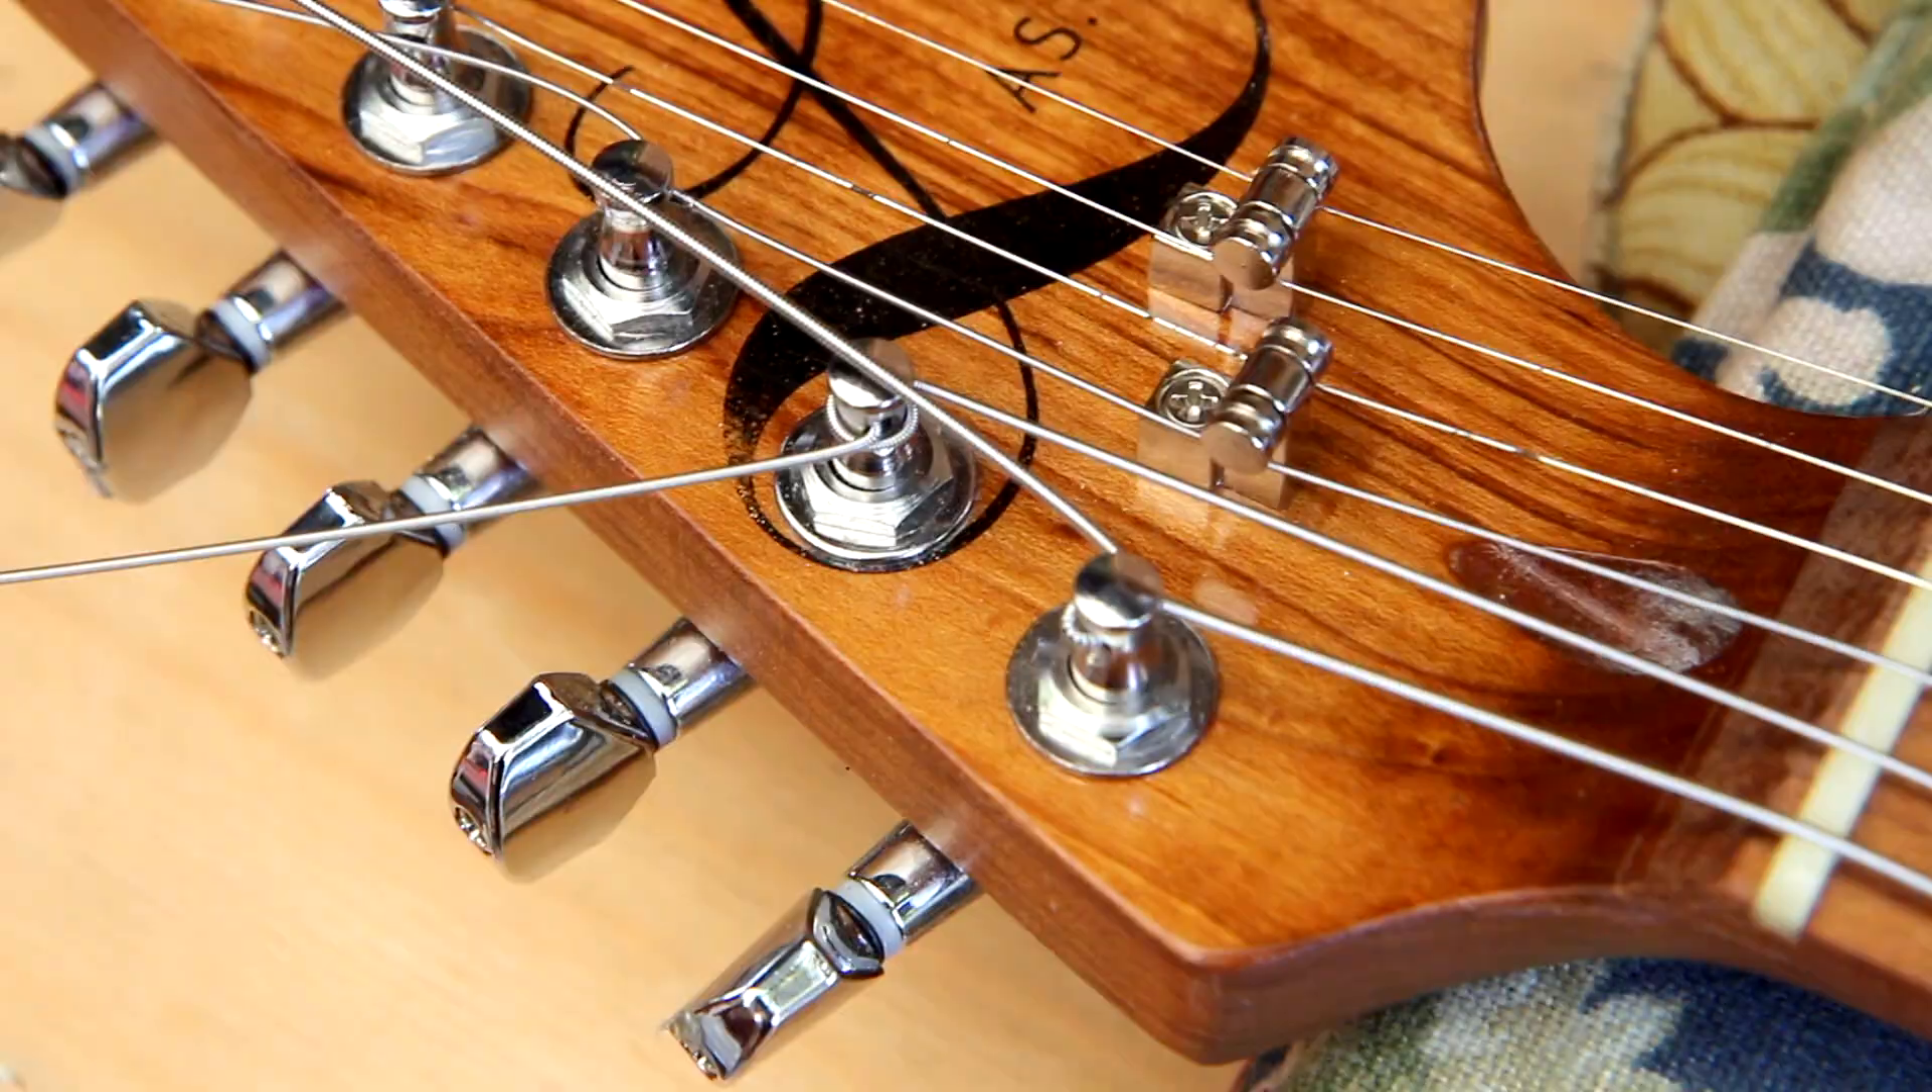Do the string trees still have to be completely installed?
No.